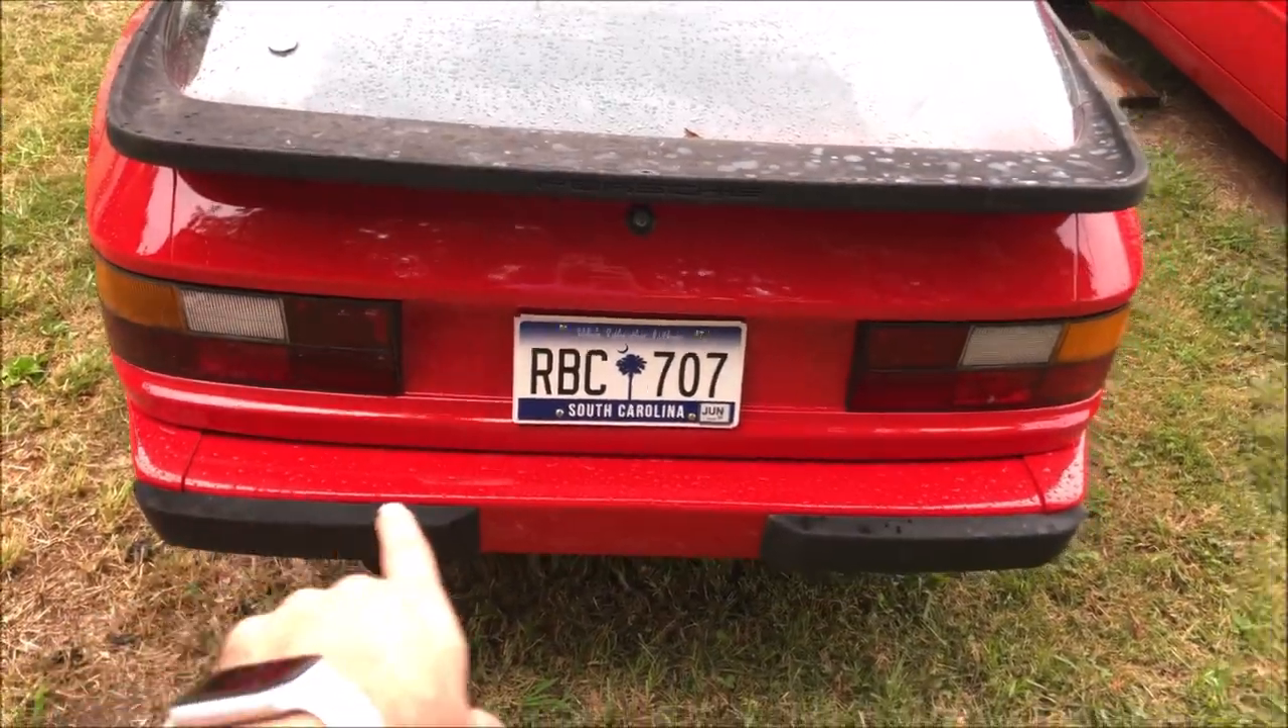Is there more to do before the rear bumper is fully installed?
No.